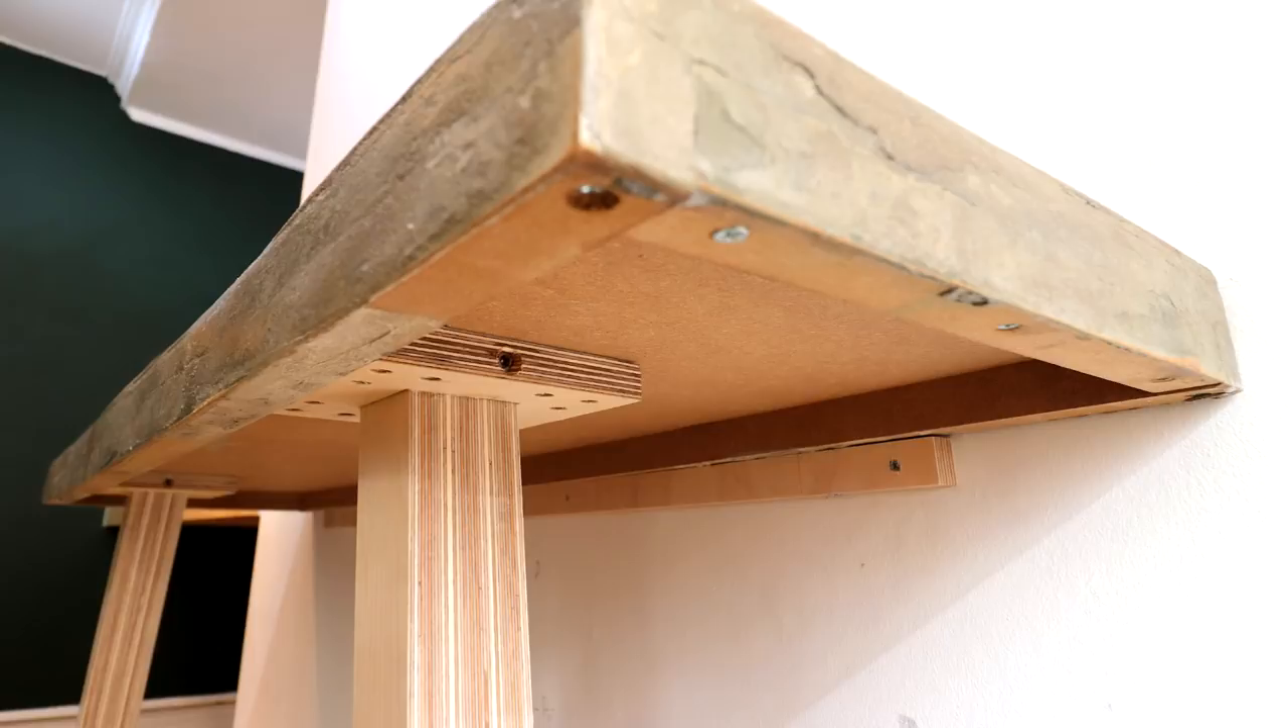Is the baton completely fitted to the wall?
Yes.